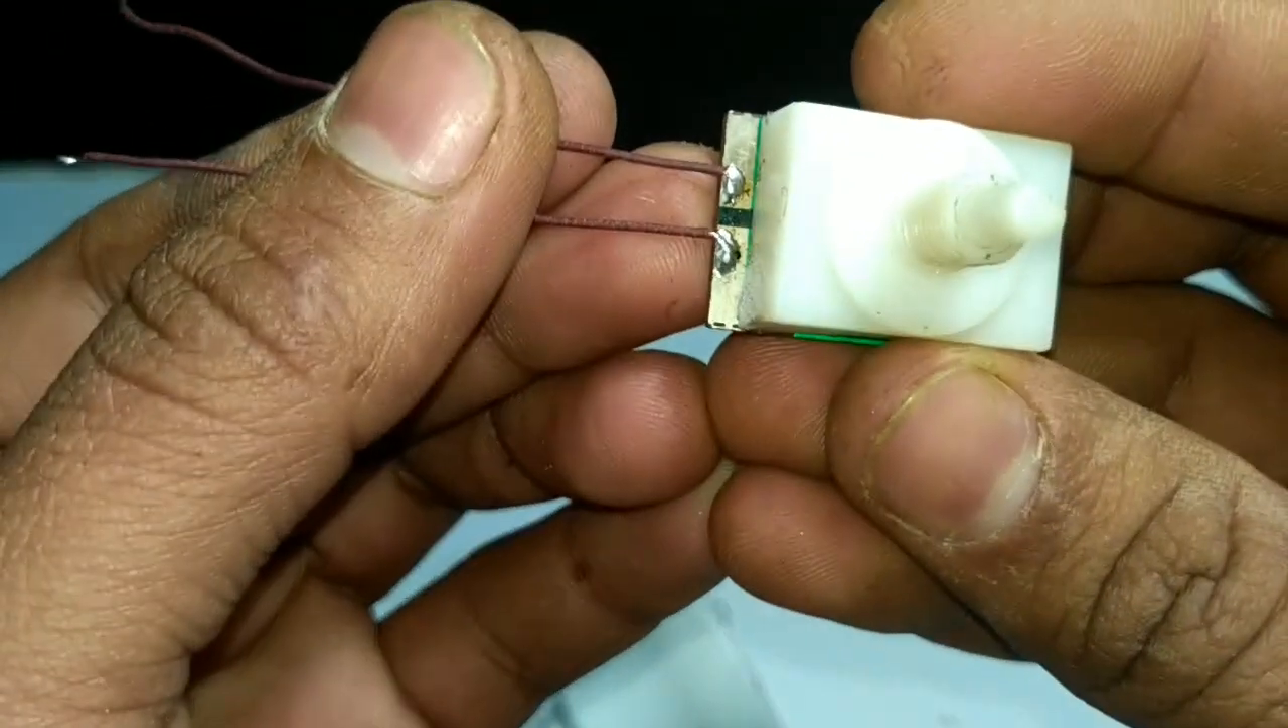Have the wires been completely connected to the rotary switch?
Yes.